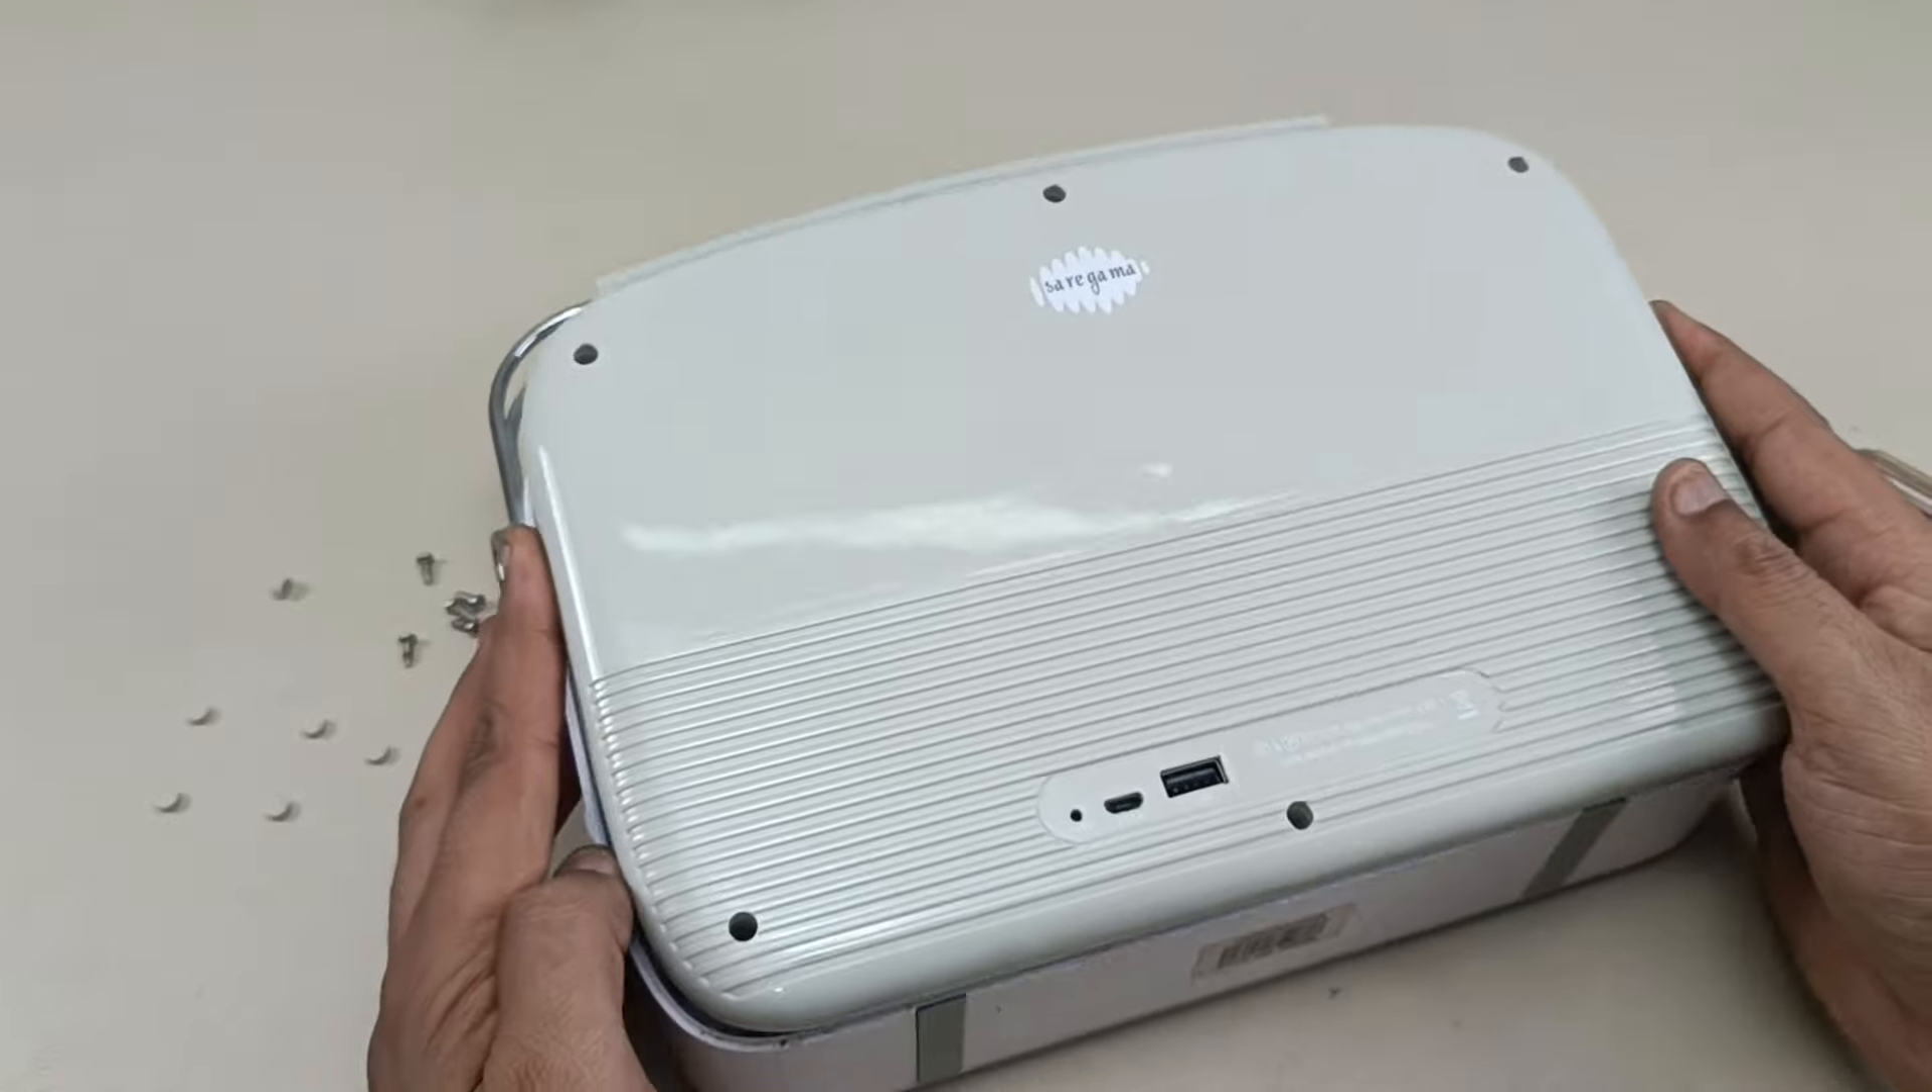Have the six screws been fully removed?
Yes.